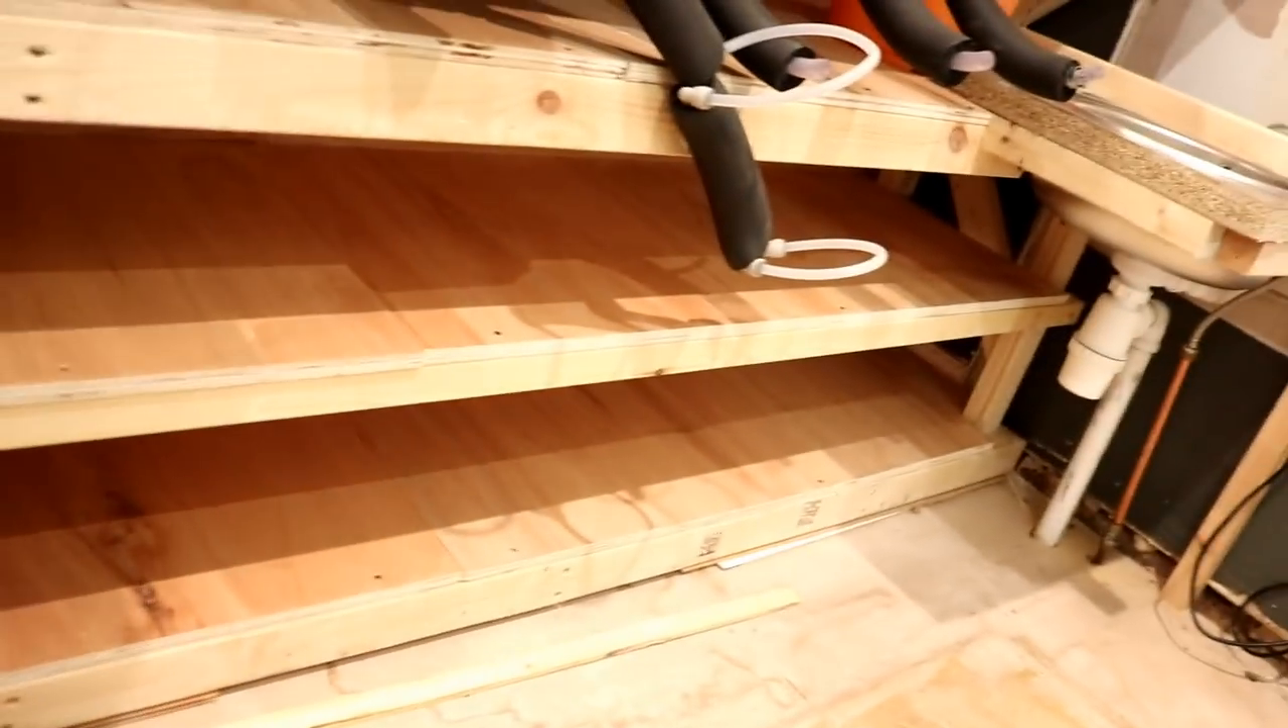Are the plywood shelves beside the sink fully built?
Yes.